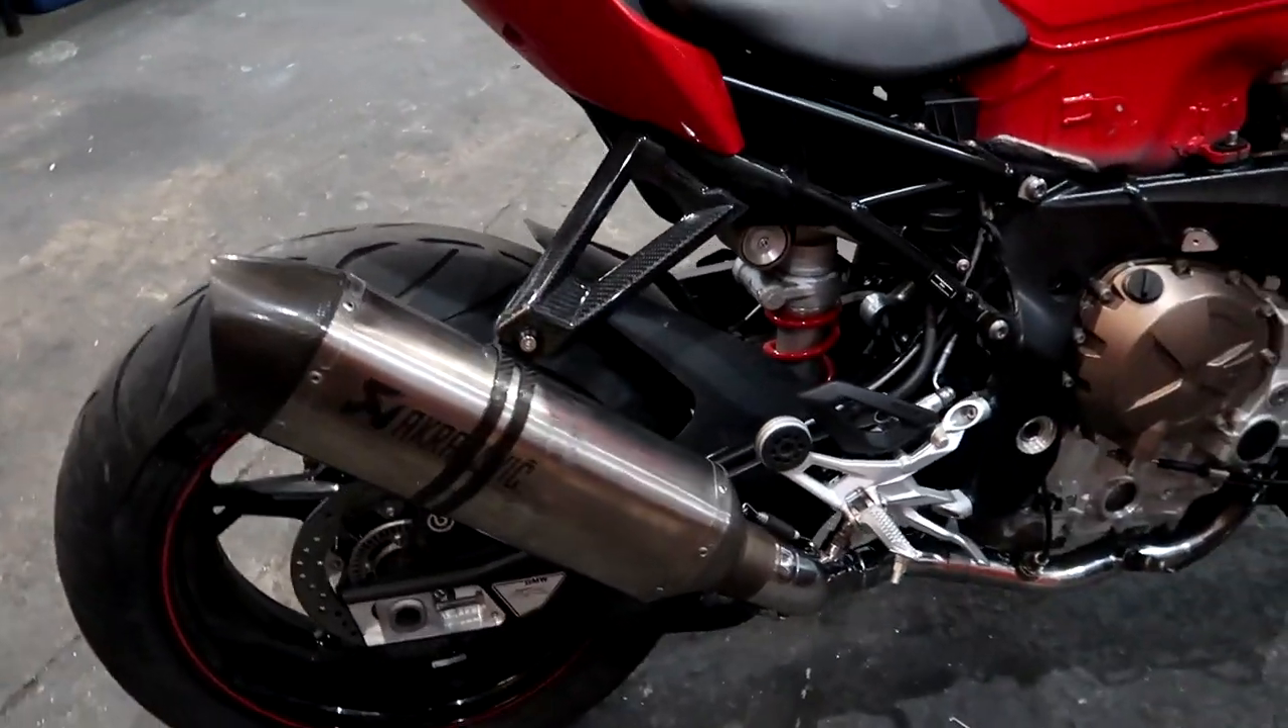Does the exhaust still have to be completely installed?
No.